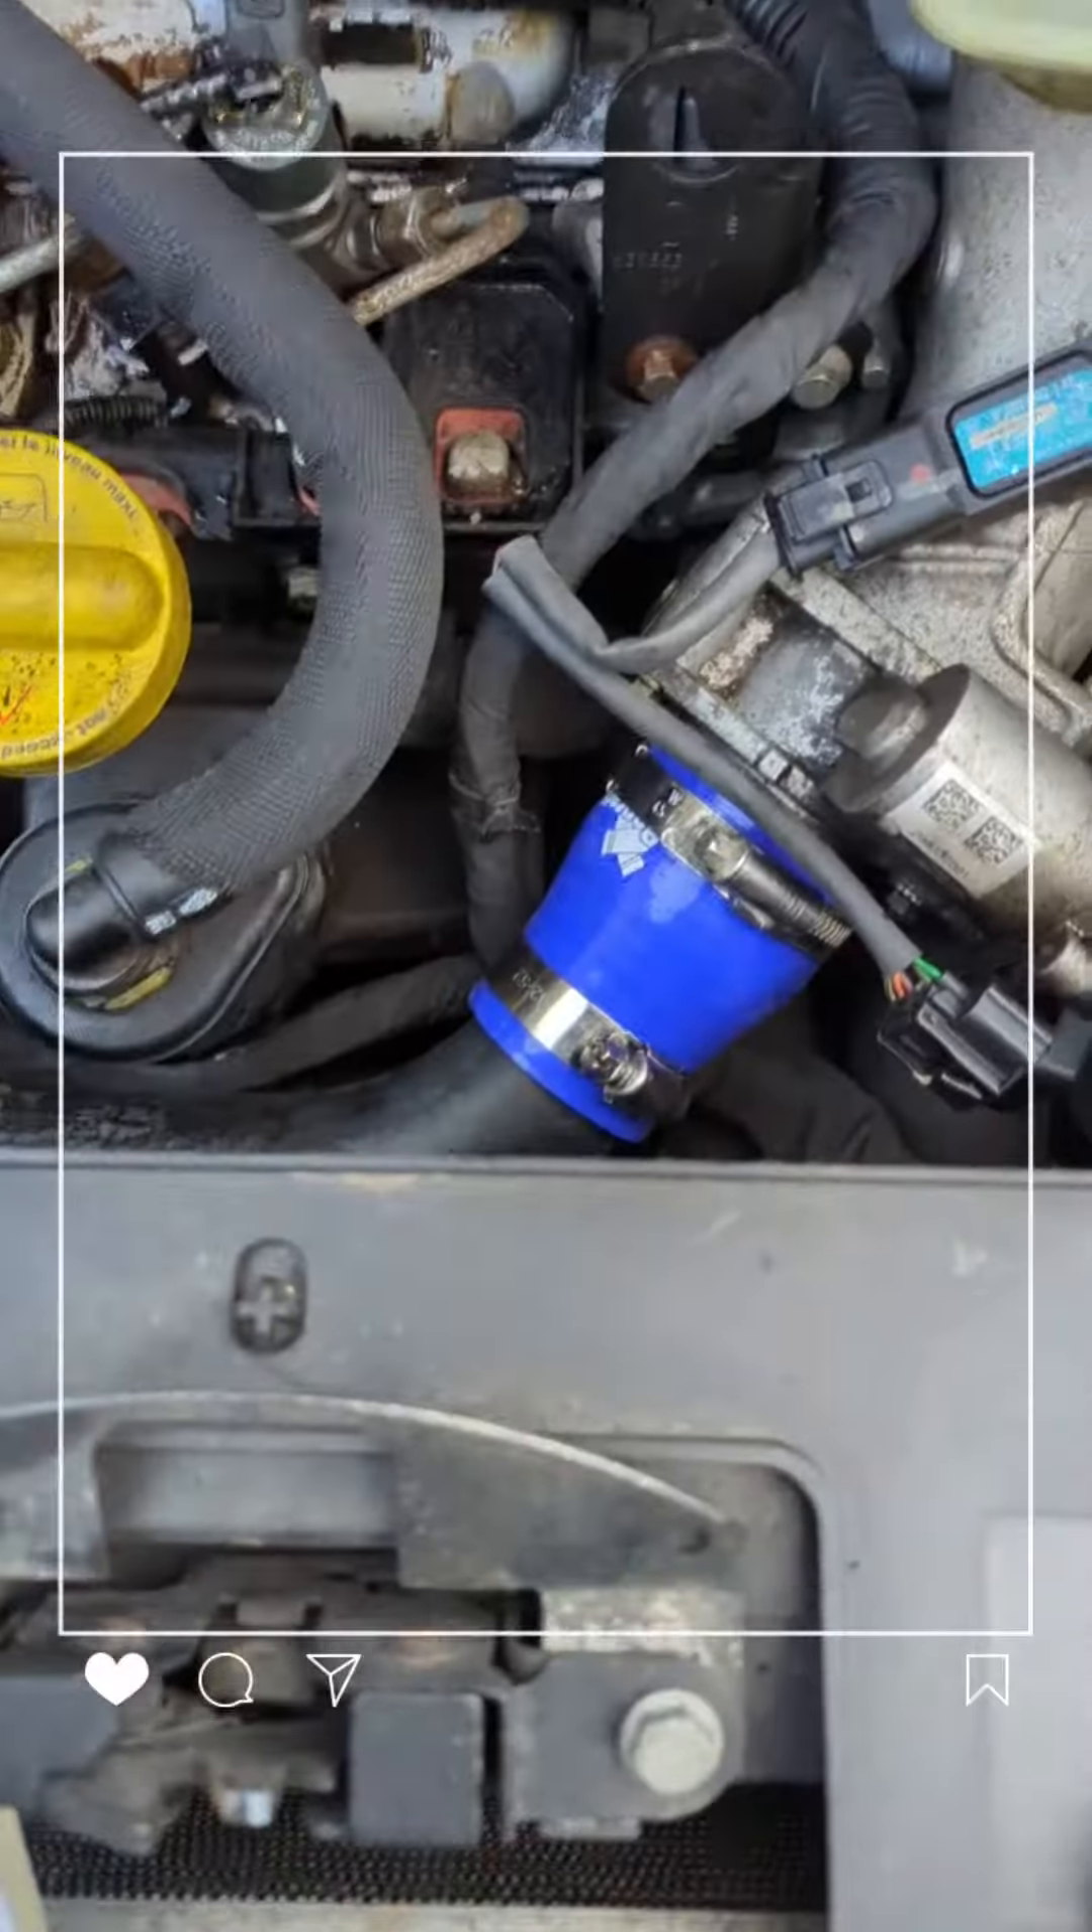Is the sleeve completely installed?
Yes.